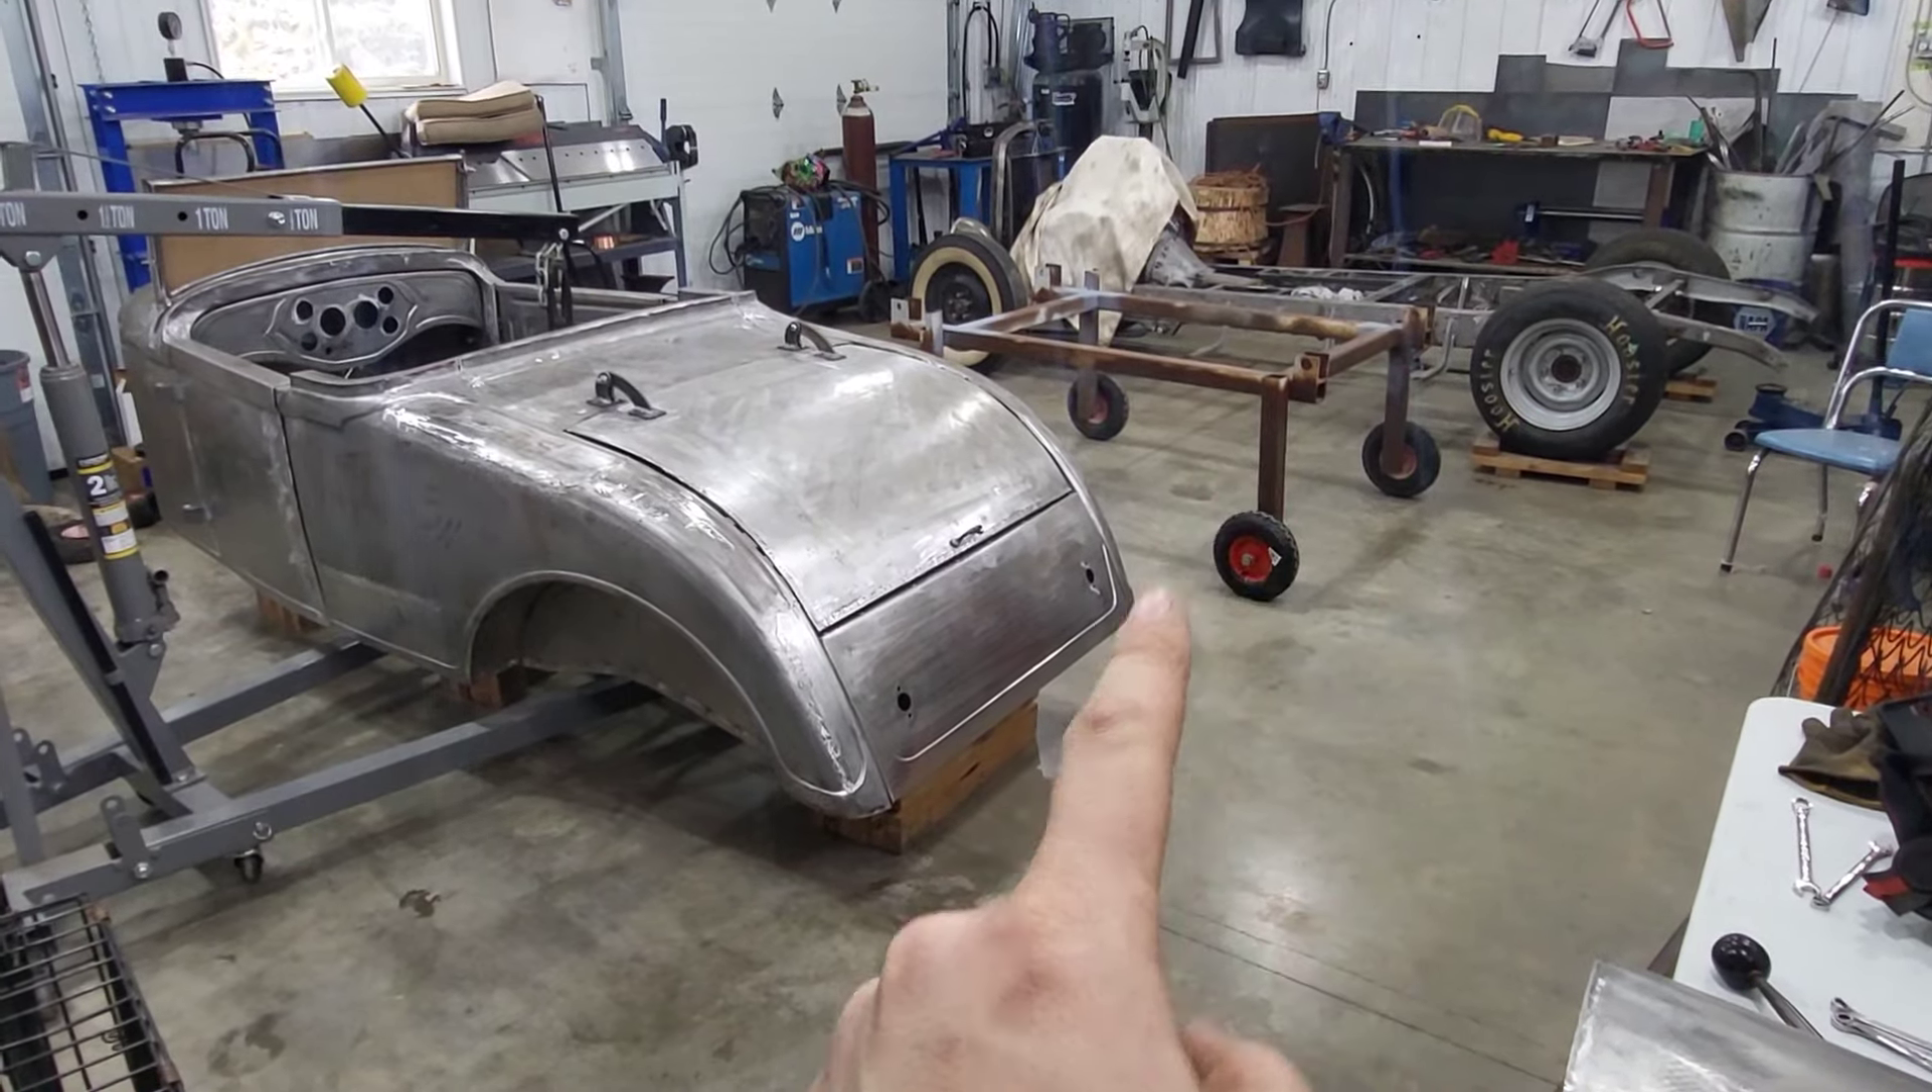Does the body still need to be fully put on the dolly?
Yes.